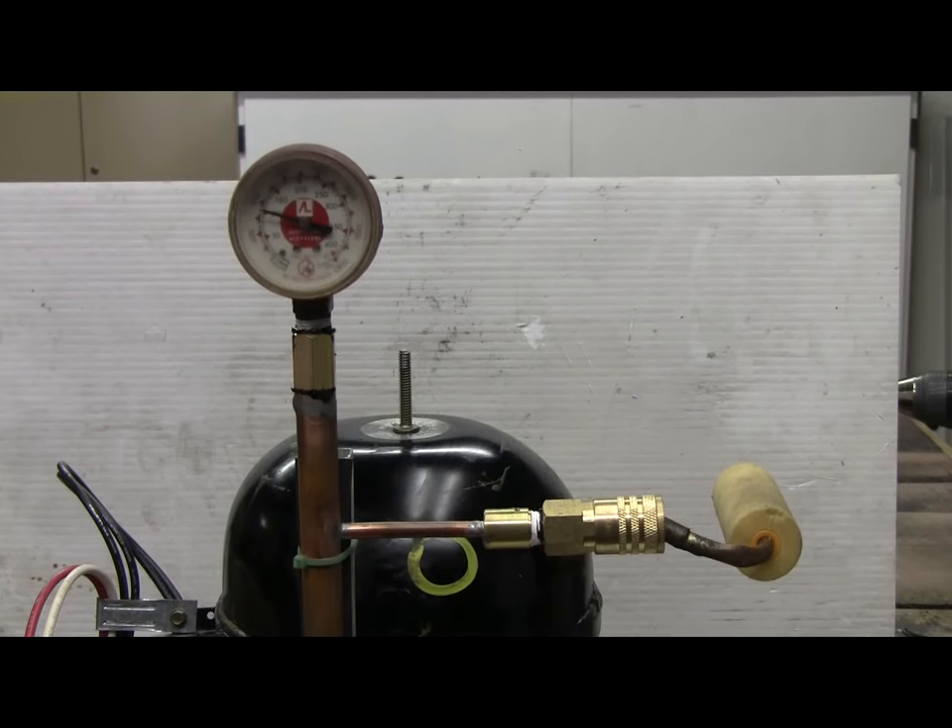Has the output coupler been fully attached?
Yes.